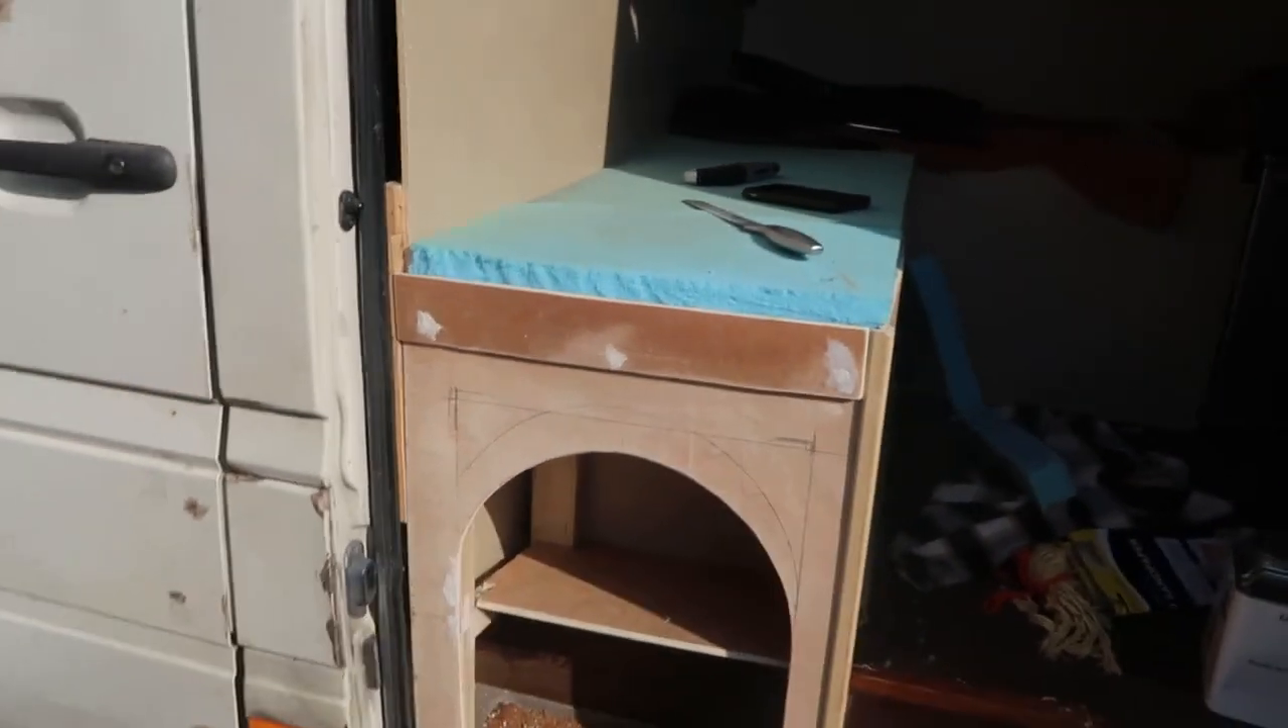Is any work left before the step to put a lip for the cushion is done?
No.